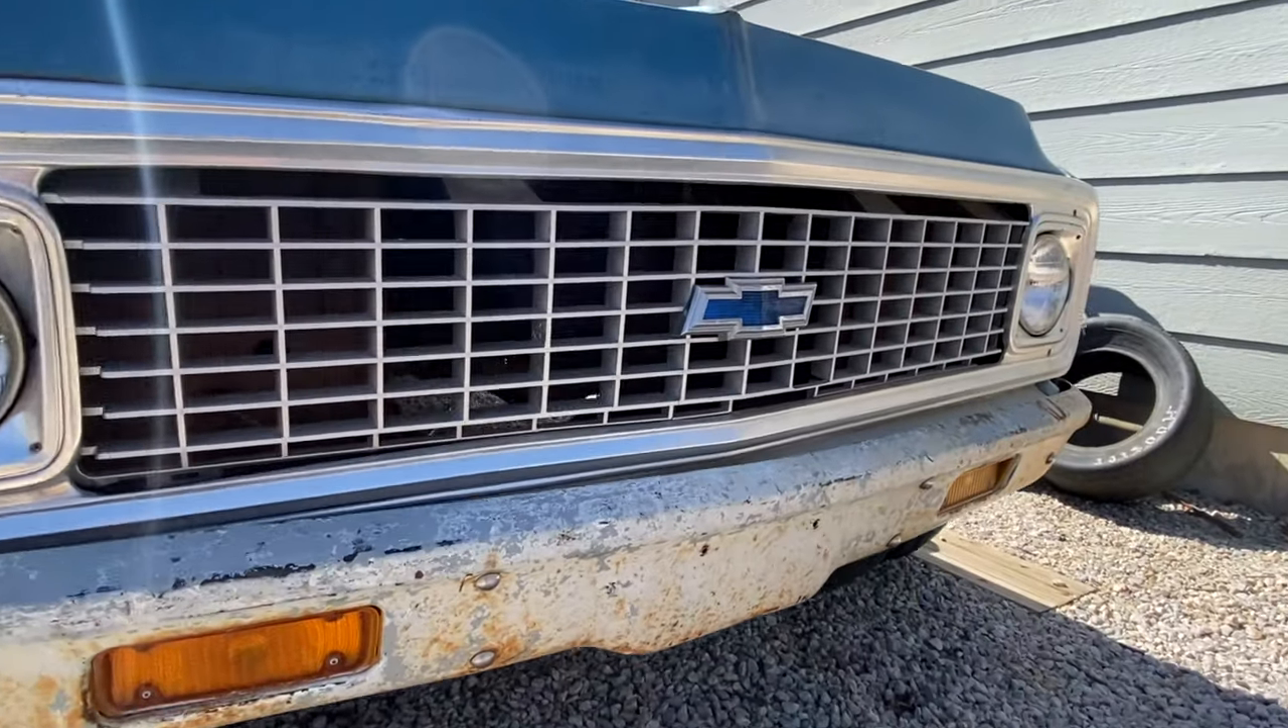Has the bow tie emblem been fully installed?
Yes.